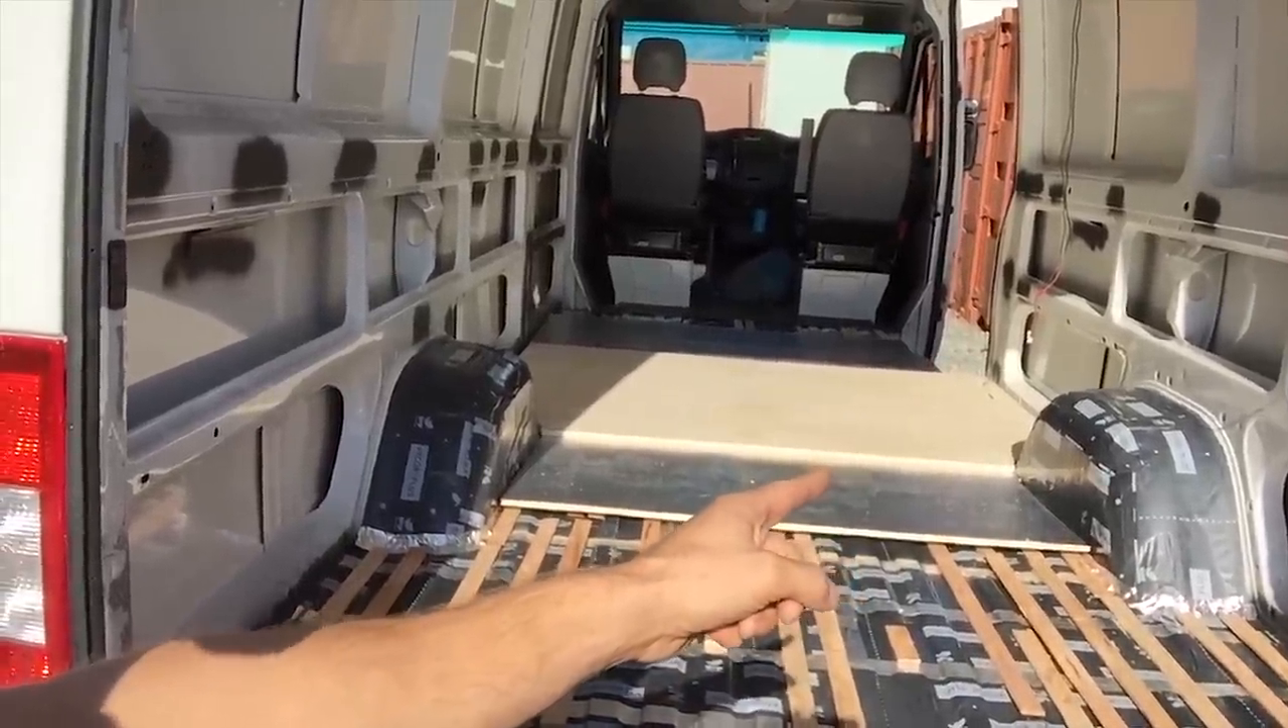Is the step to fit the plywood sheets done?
No.